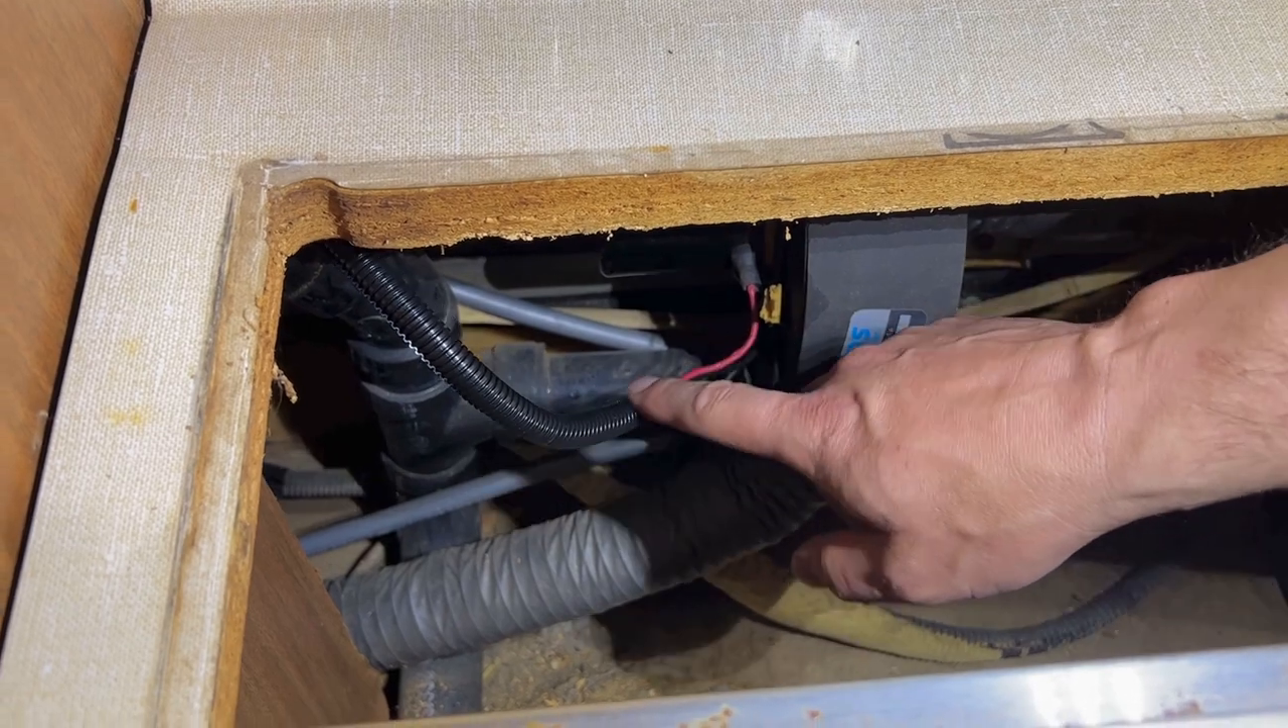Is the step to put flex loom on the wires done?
Yes.